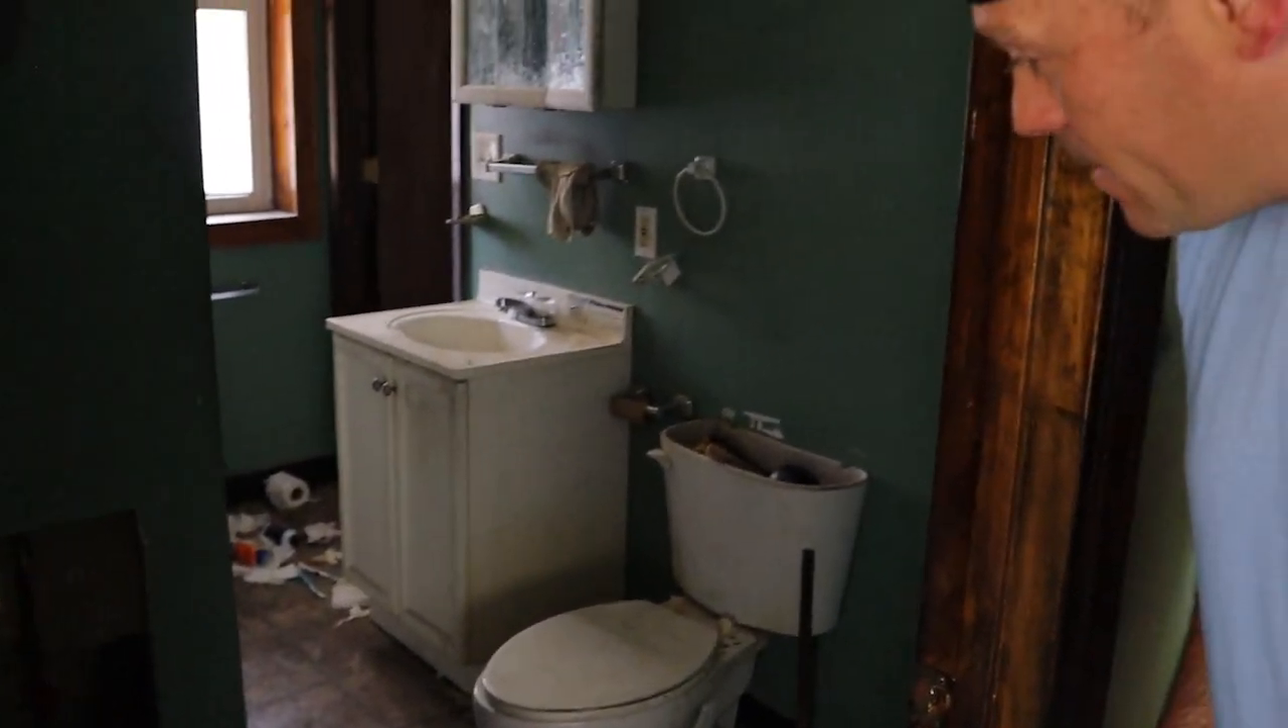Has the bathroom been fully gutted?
No.